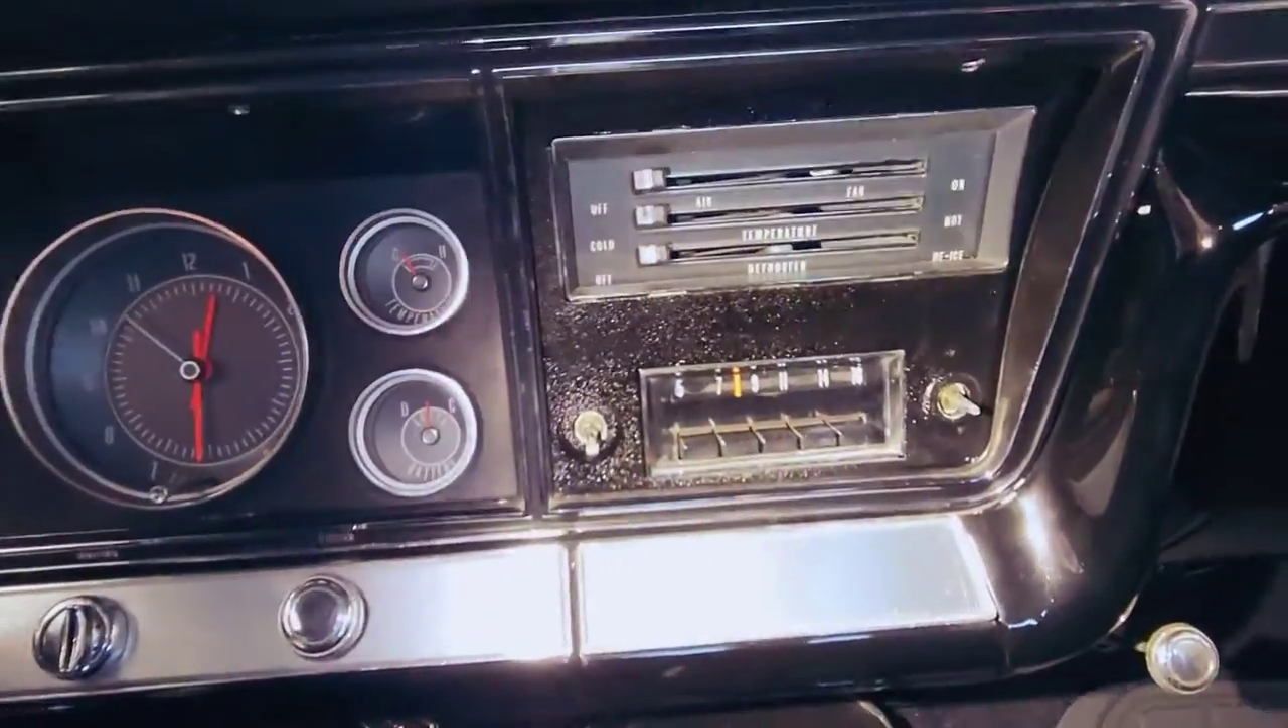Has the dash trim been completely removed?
No.